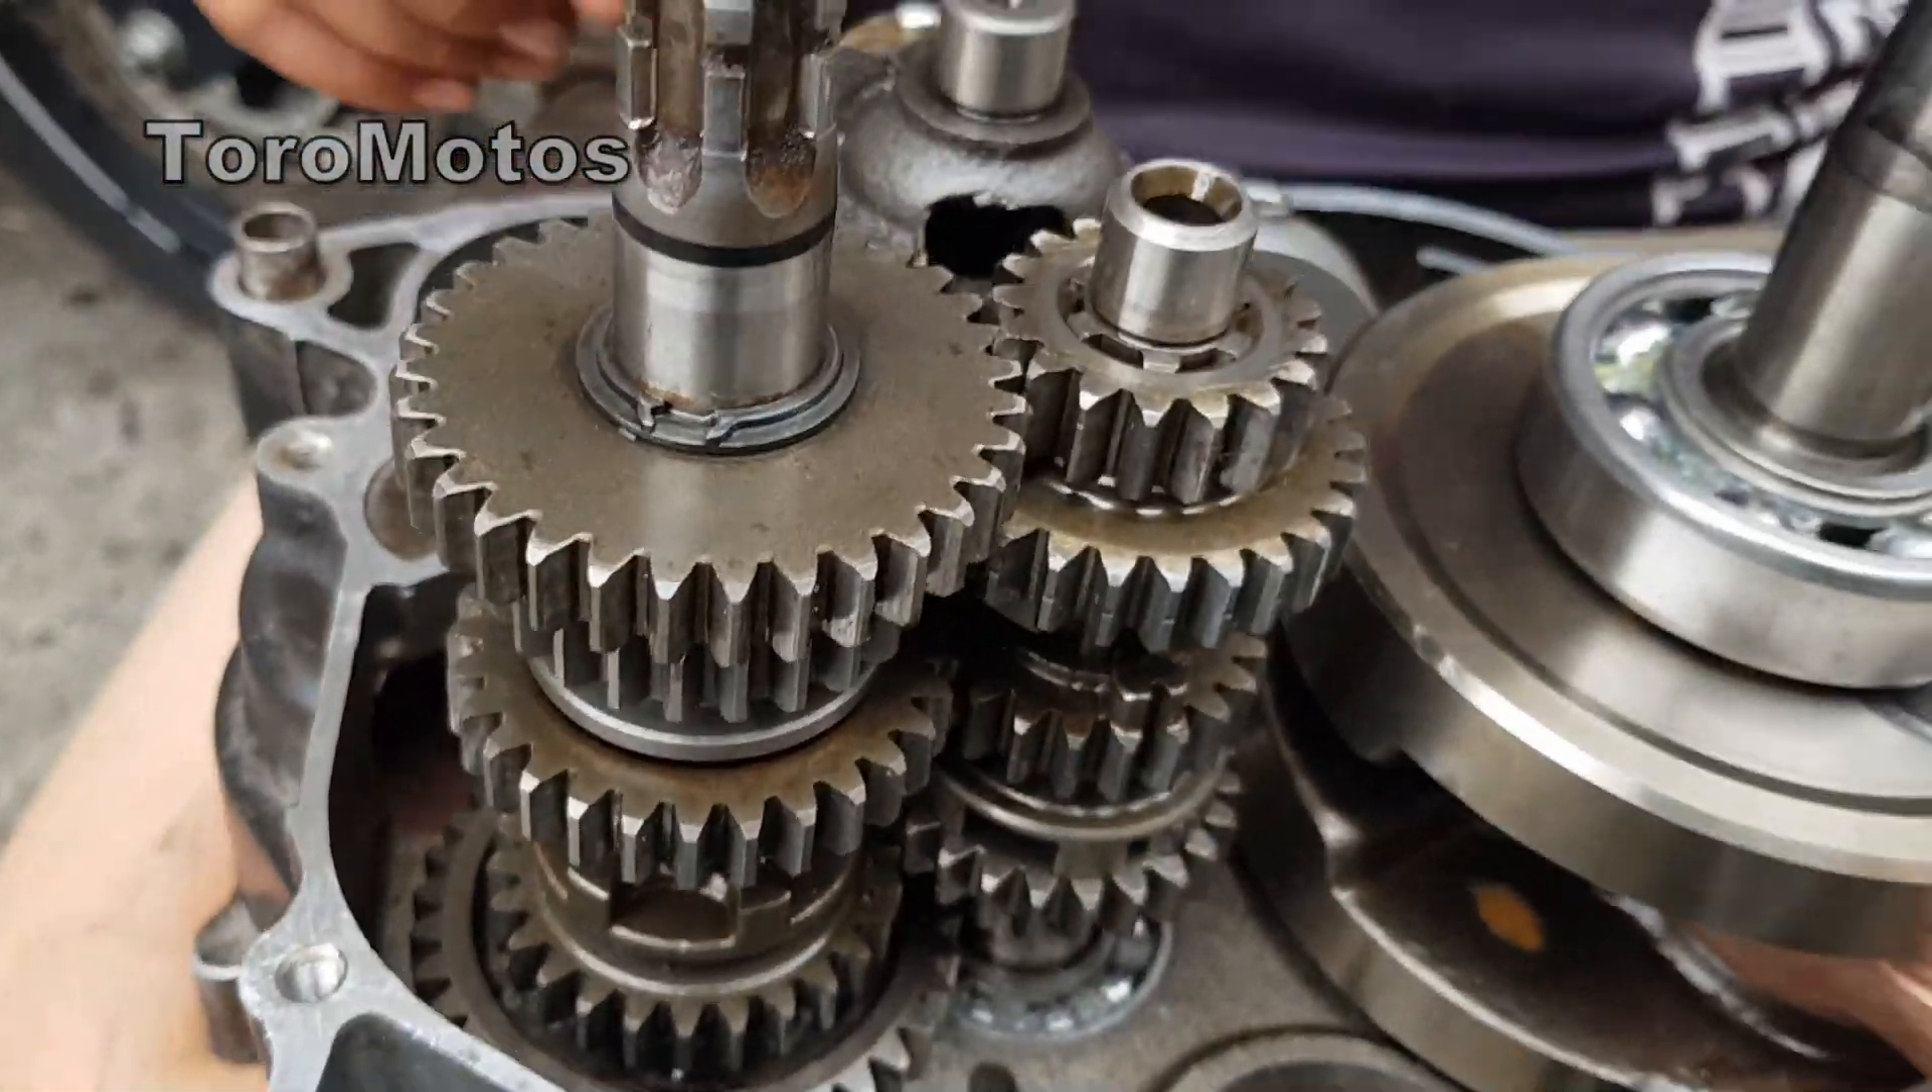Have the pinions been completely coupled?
Yes.